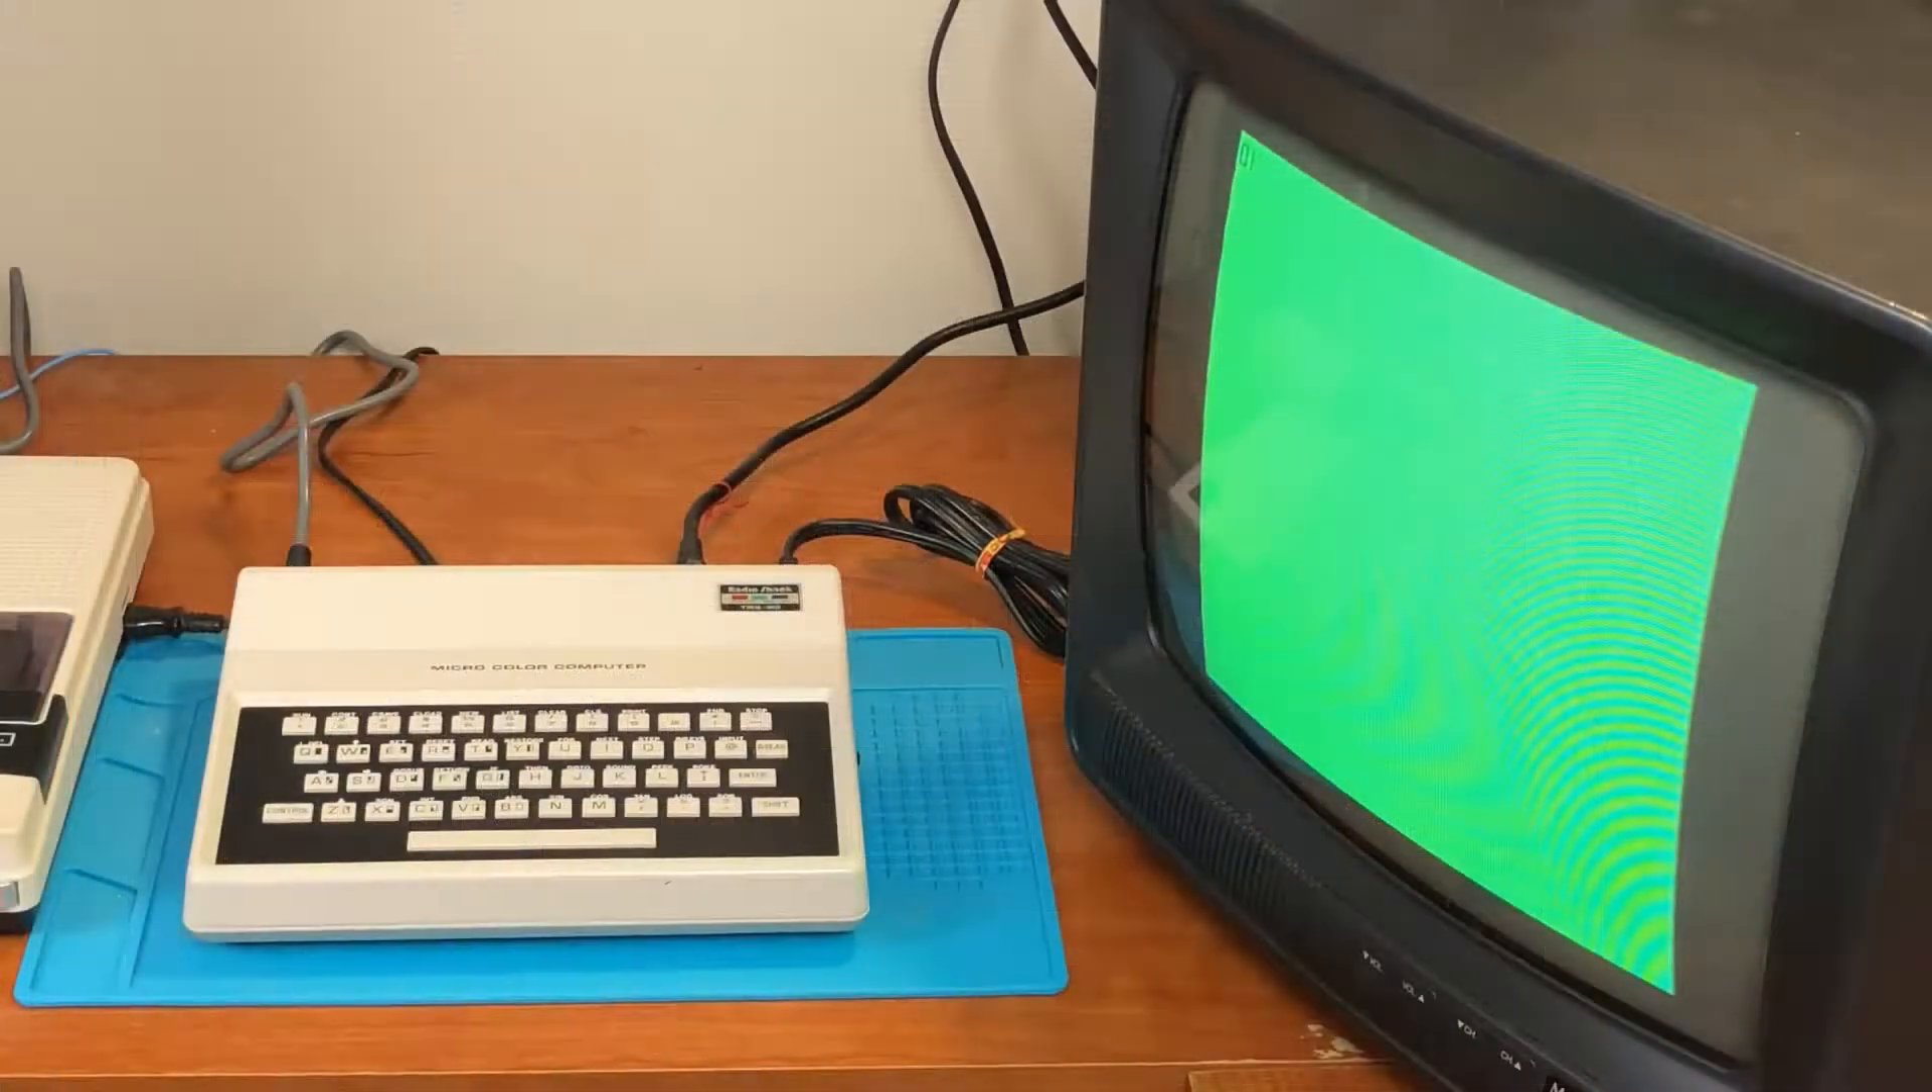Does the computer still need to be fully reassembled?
No.